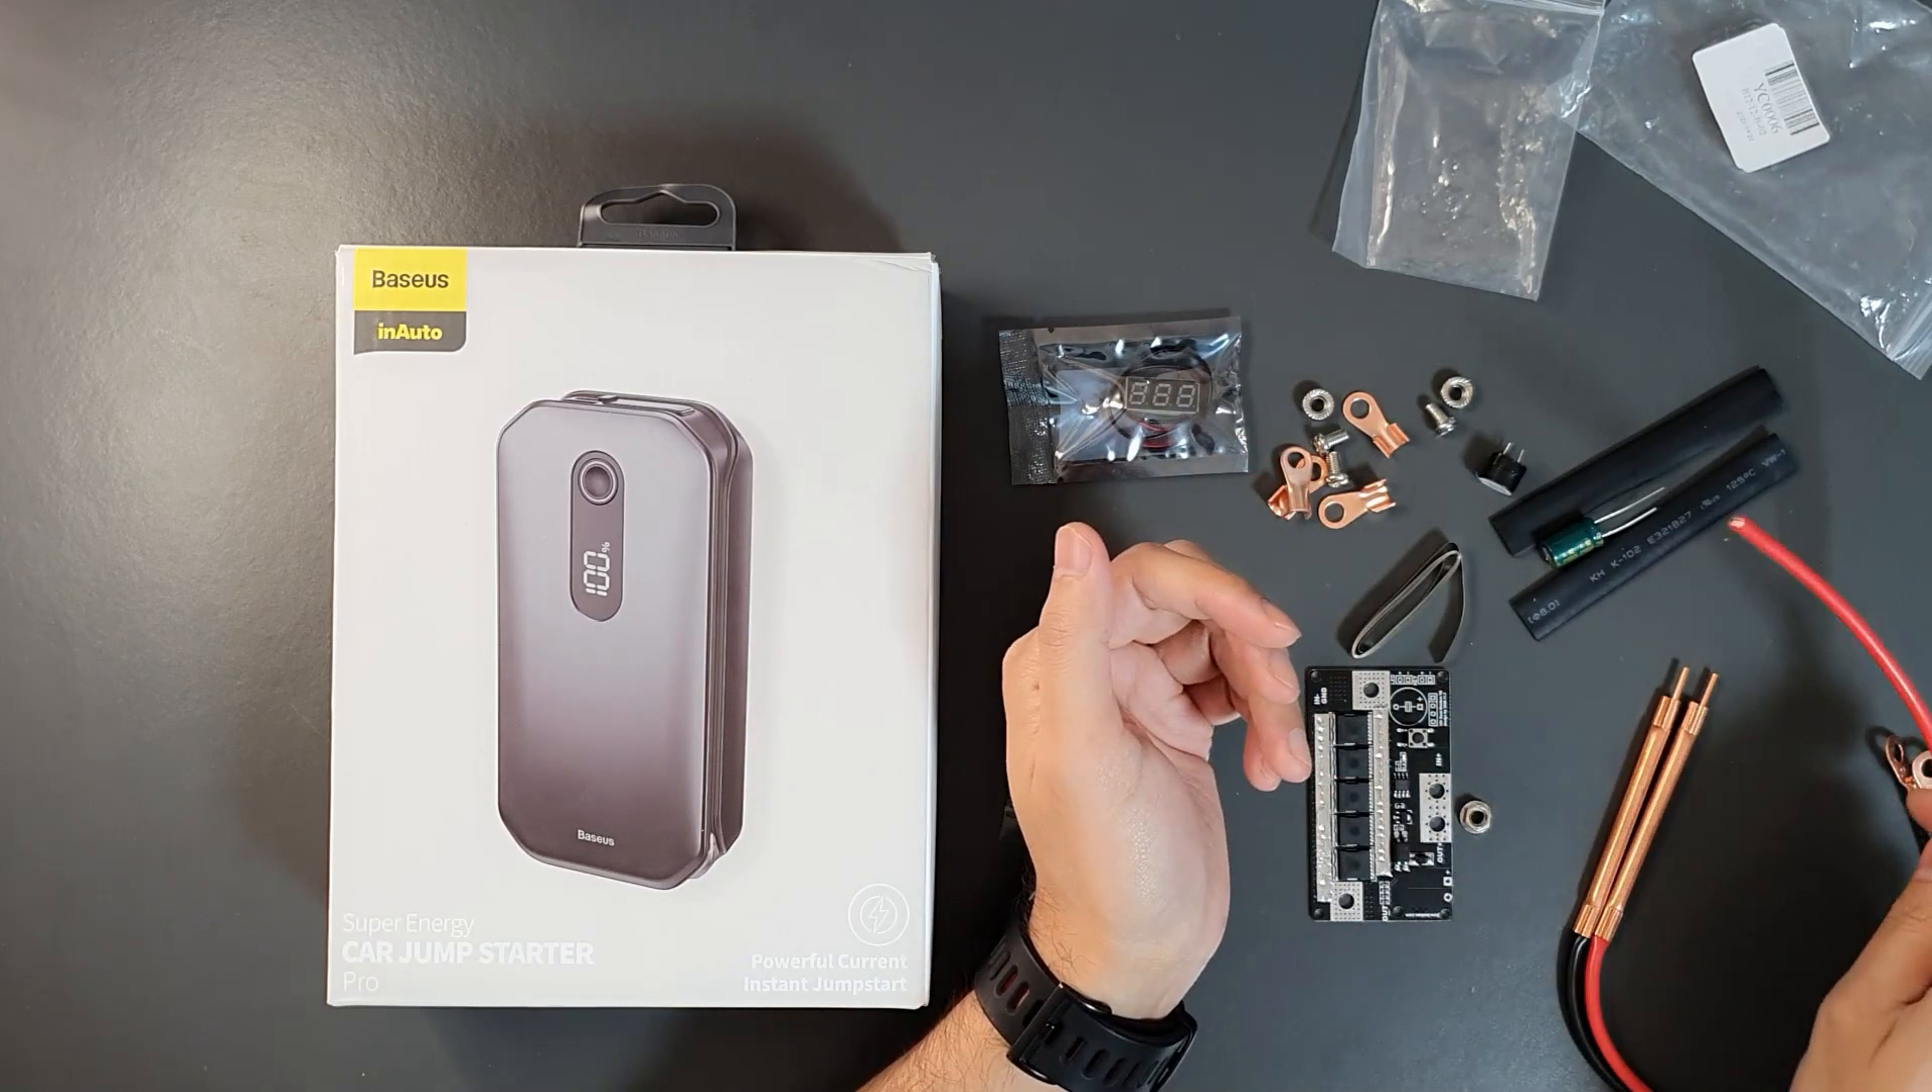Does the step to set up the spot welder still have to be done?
Yes.